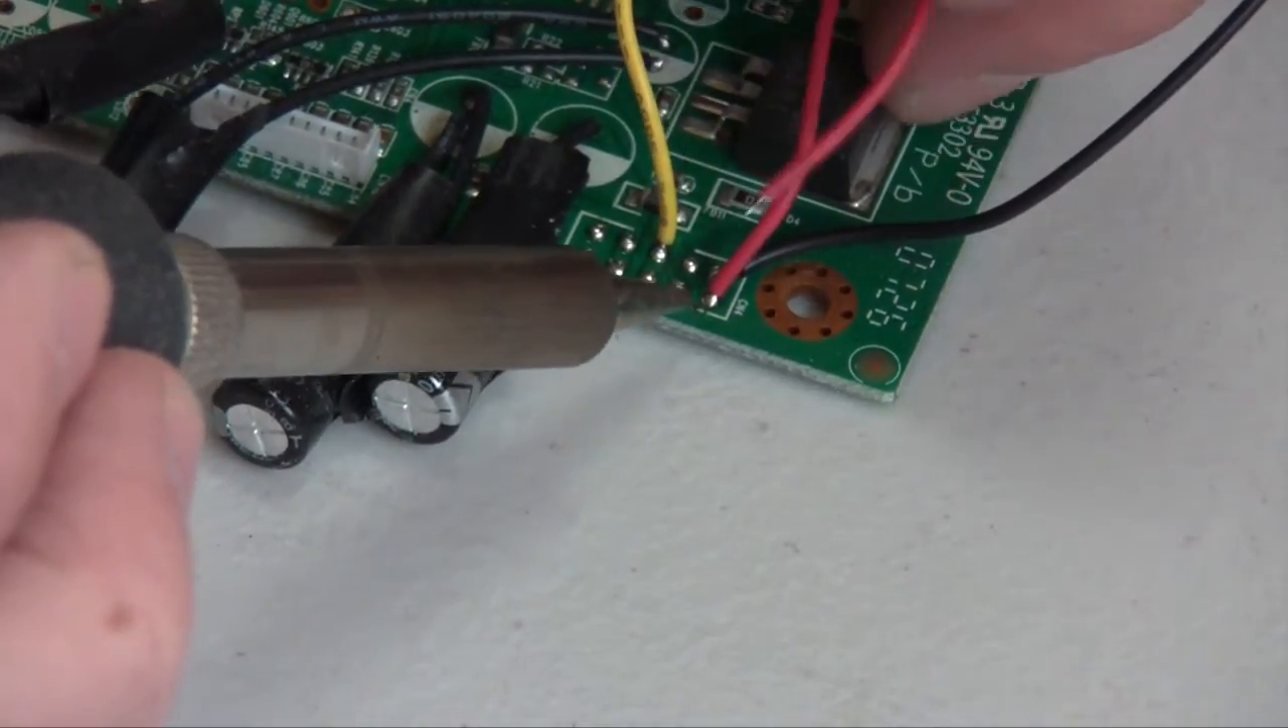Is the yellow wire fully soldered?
Yes.